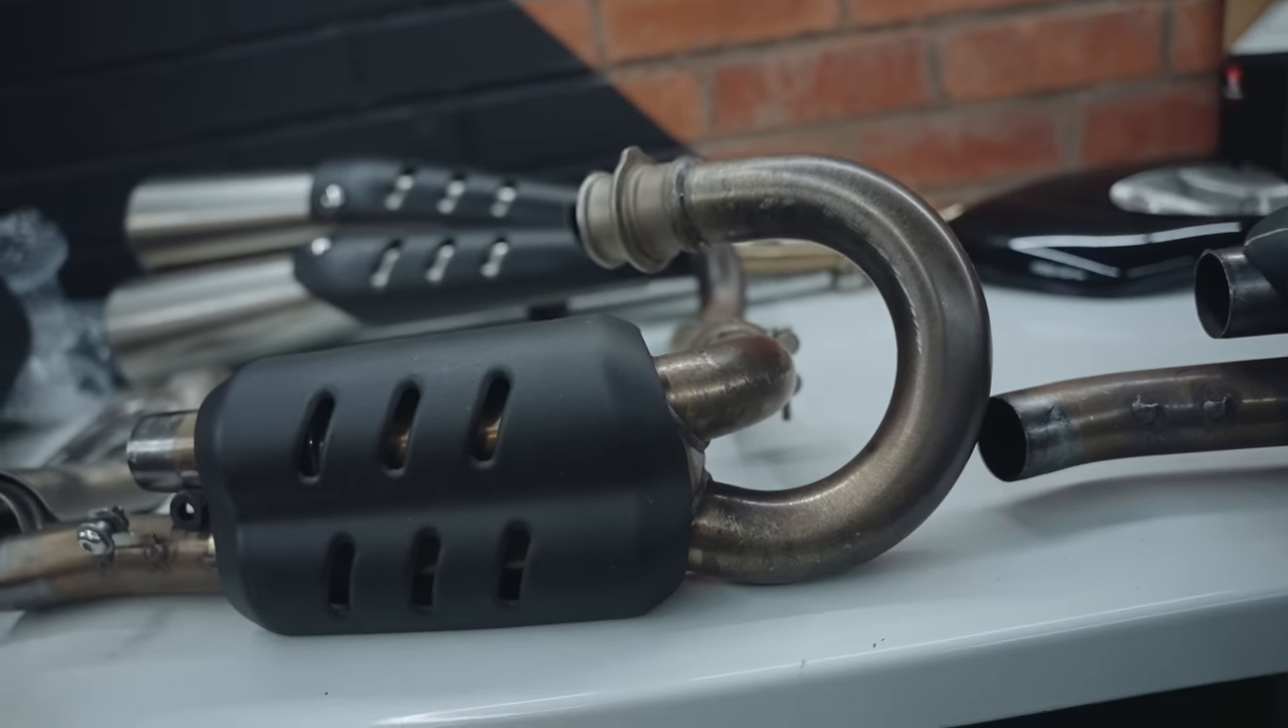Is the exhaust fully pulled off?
Yes.